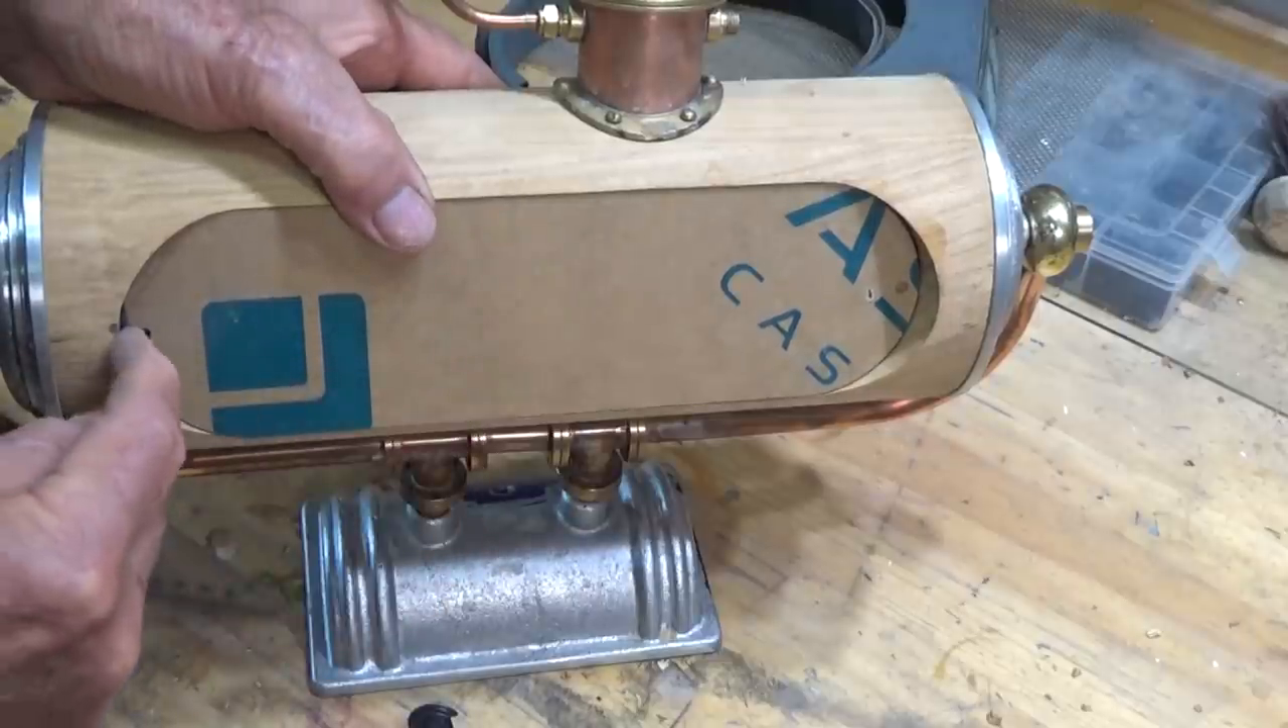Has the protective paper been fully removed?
No.